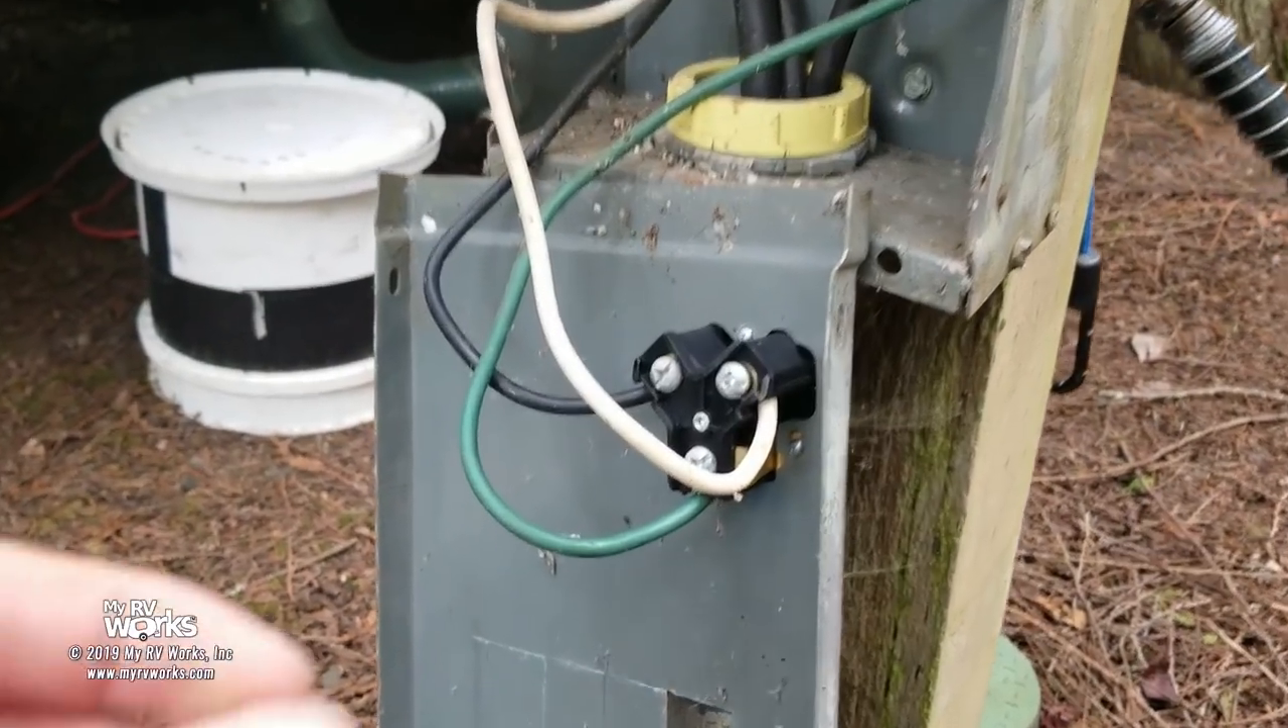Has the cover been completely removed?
Yes.